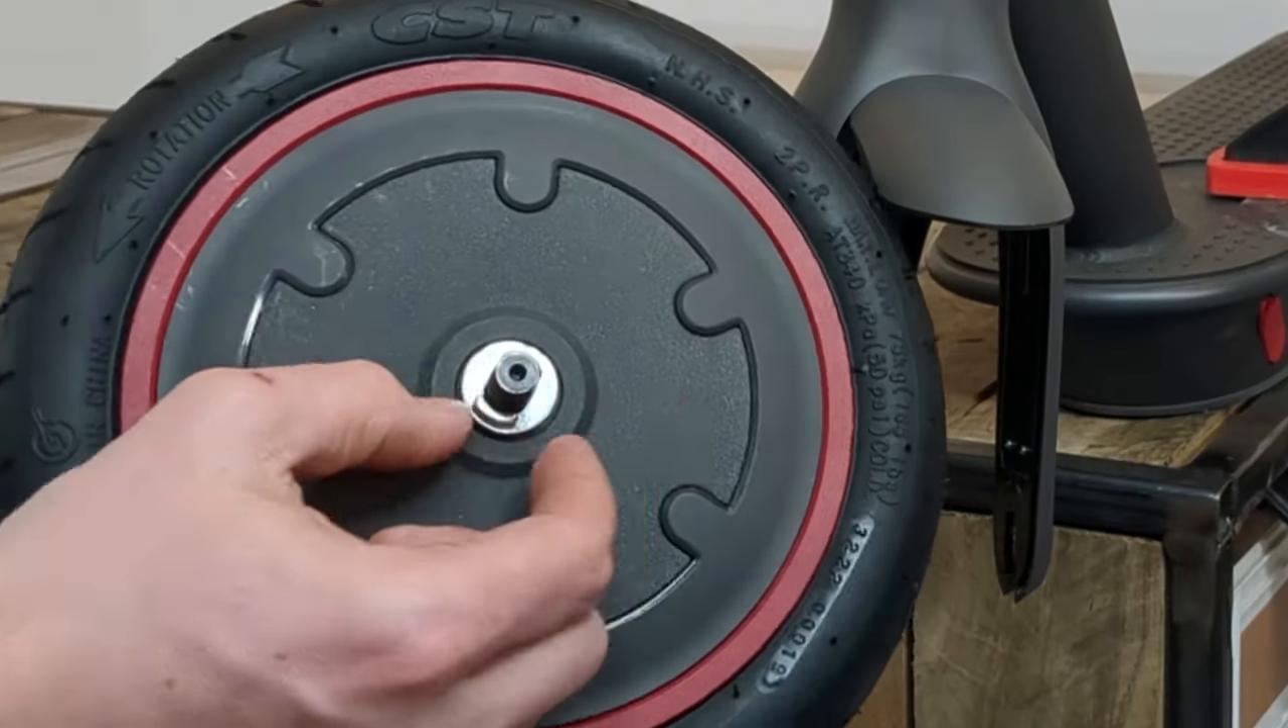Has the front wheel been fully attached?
No.